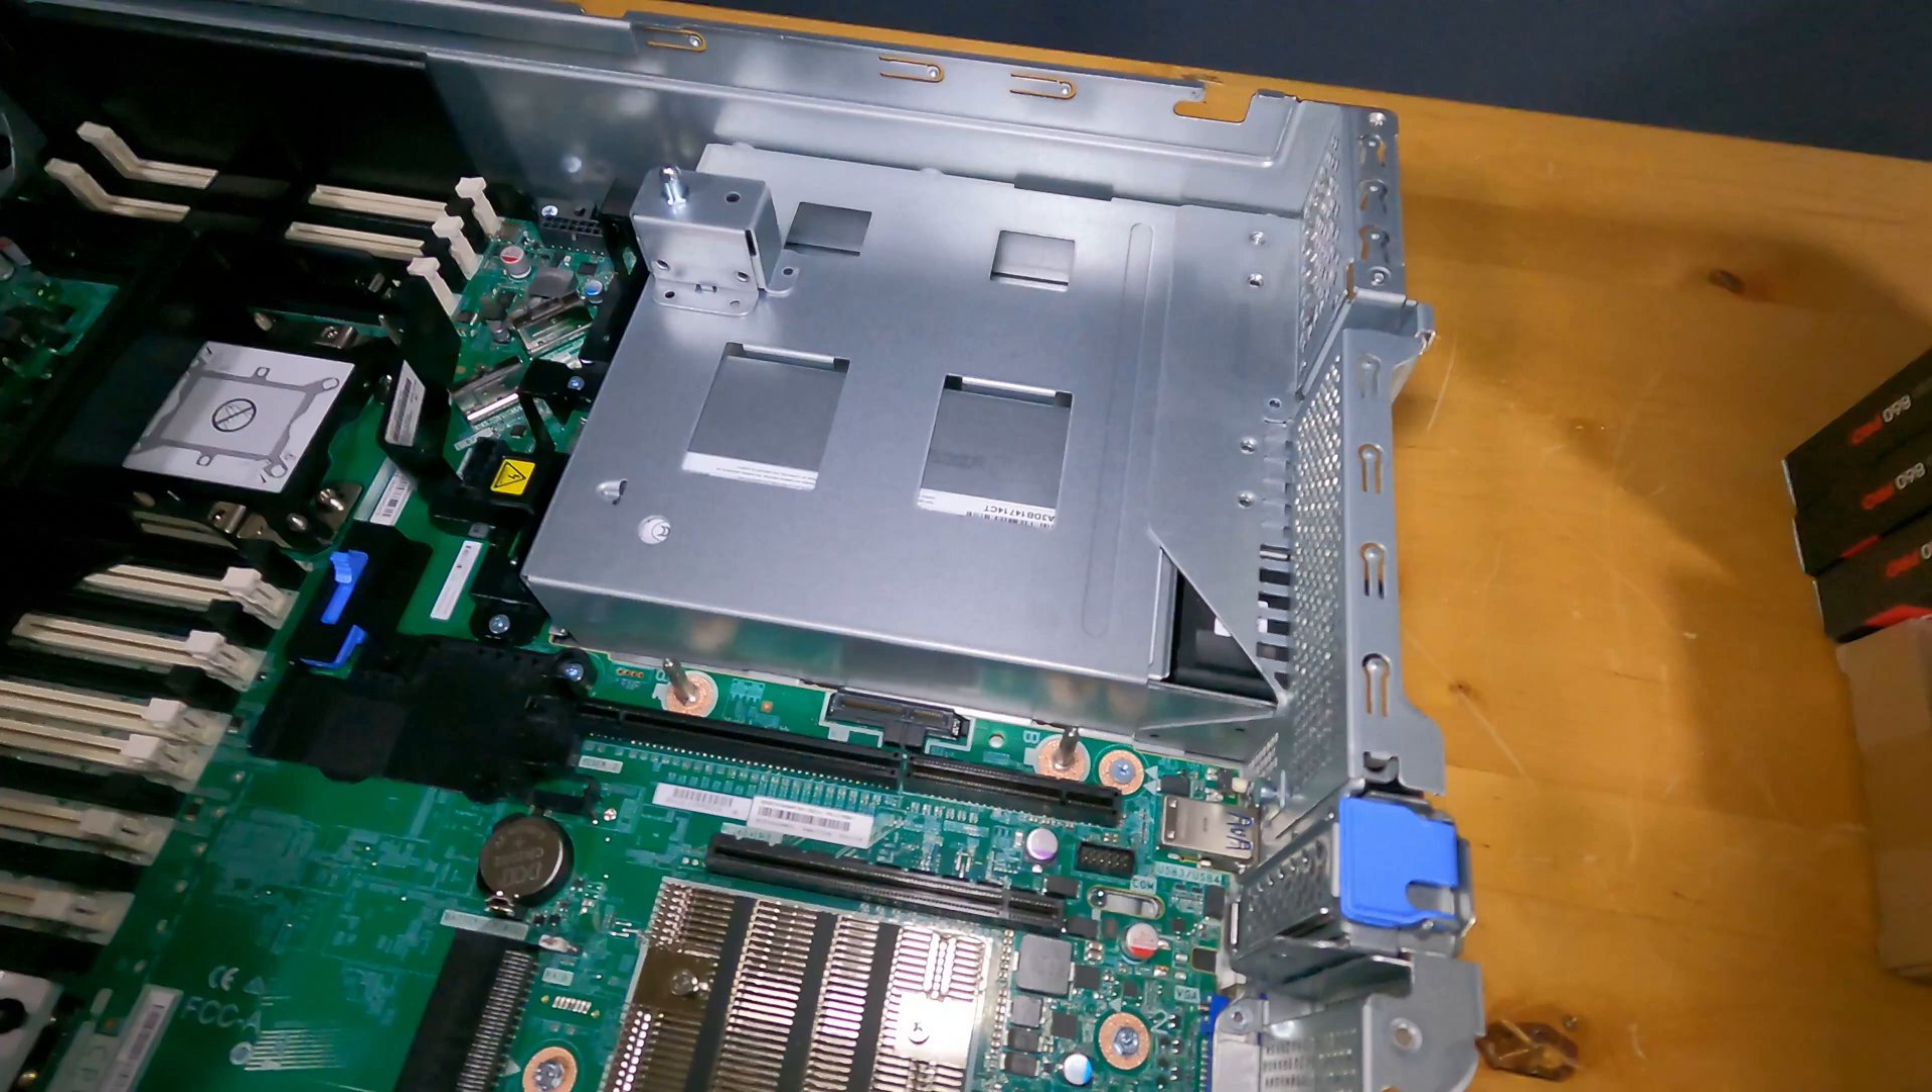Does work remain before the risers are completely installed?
Yes.